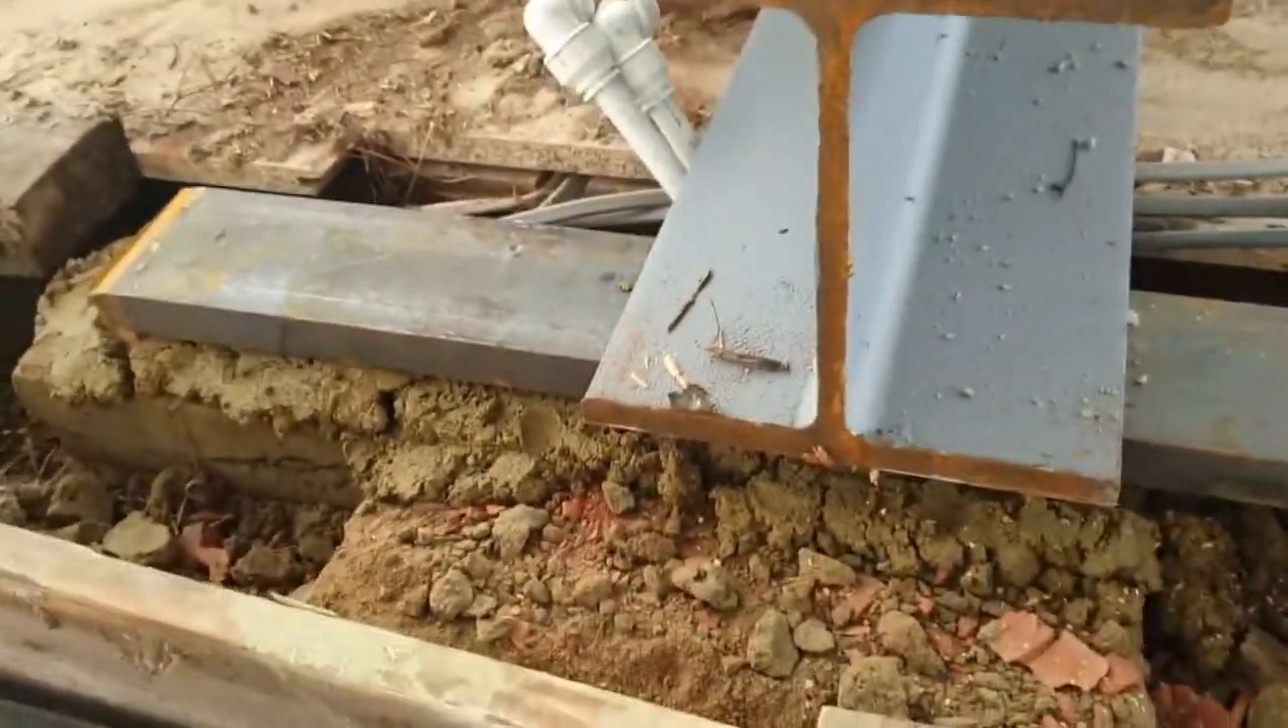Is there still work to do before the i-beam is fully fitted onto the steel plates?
No.